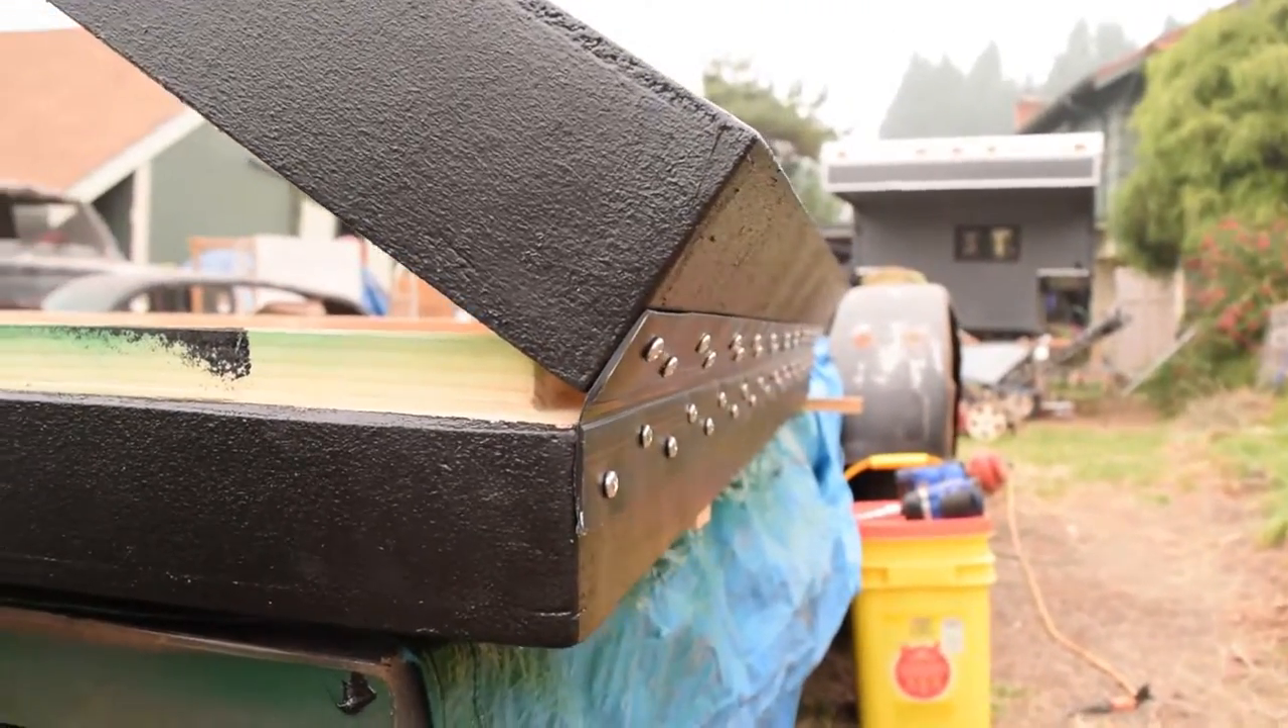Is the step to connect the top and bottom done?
Yes.